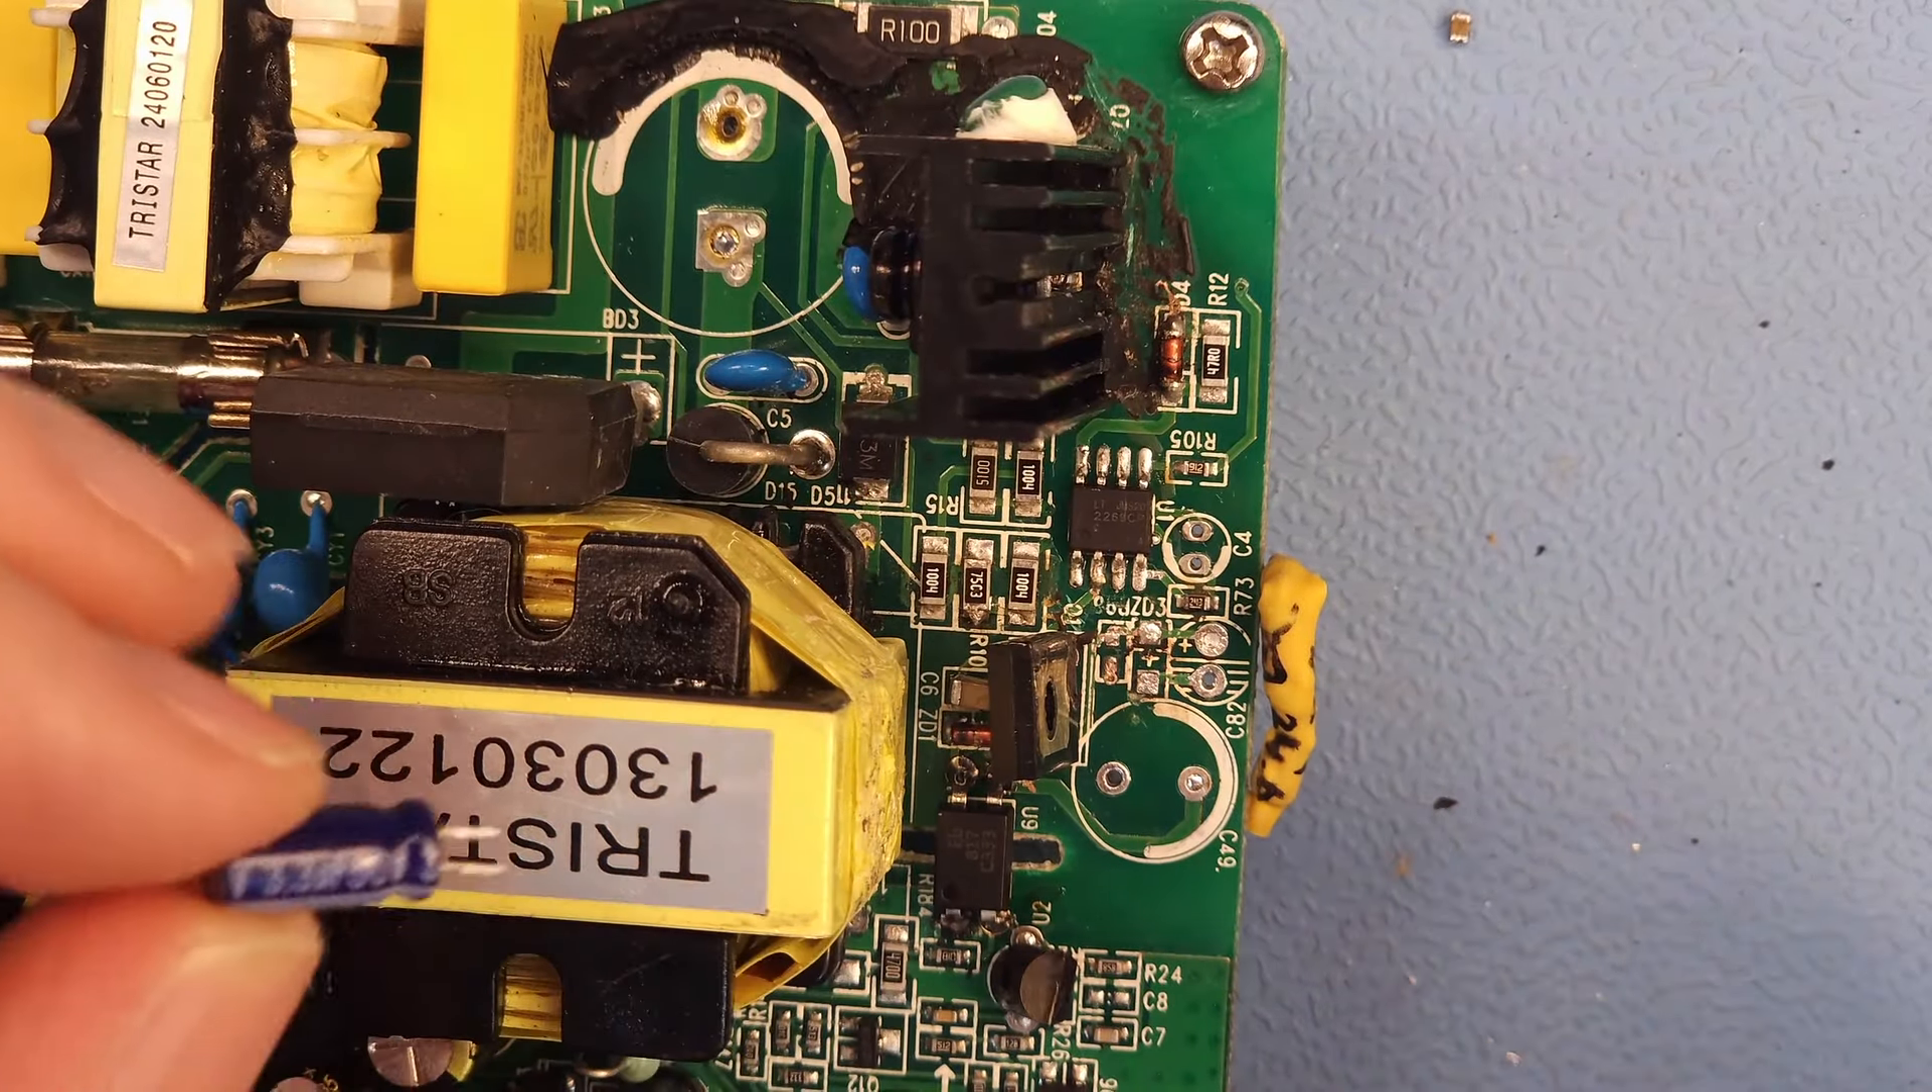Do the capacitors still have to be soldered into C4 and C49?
Yes.